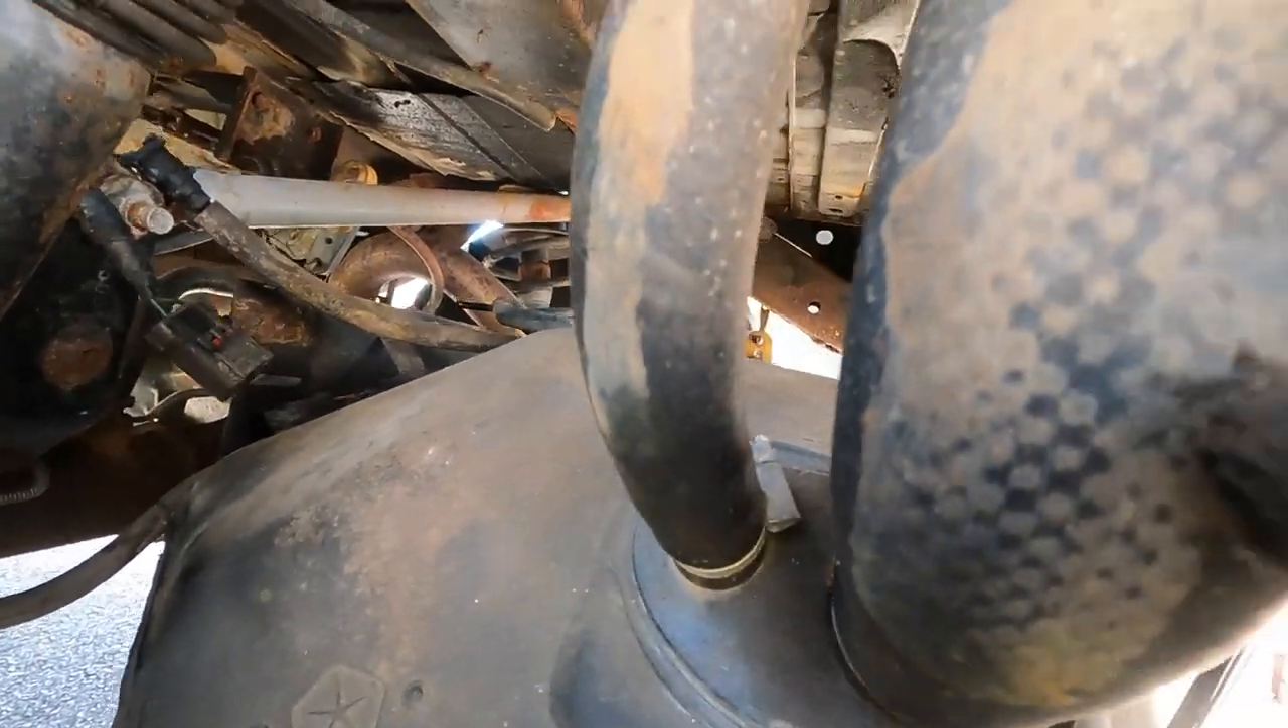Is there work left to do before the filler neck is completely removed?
Yes.